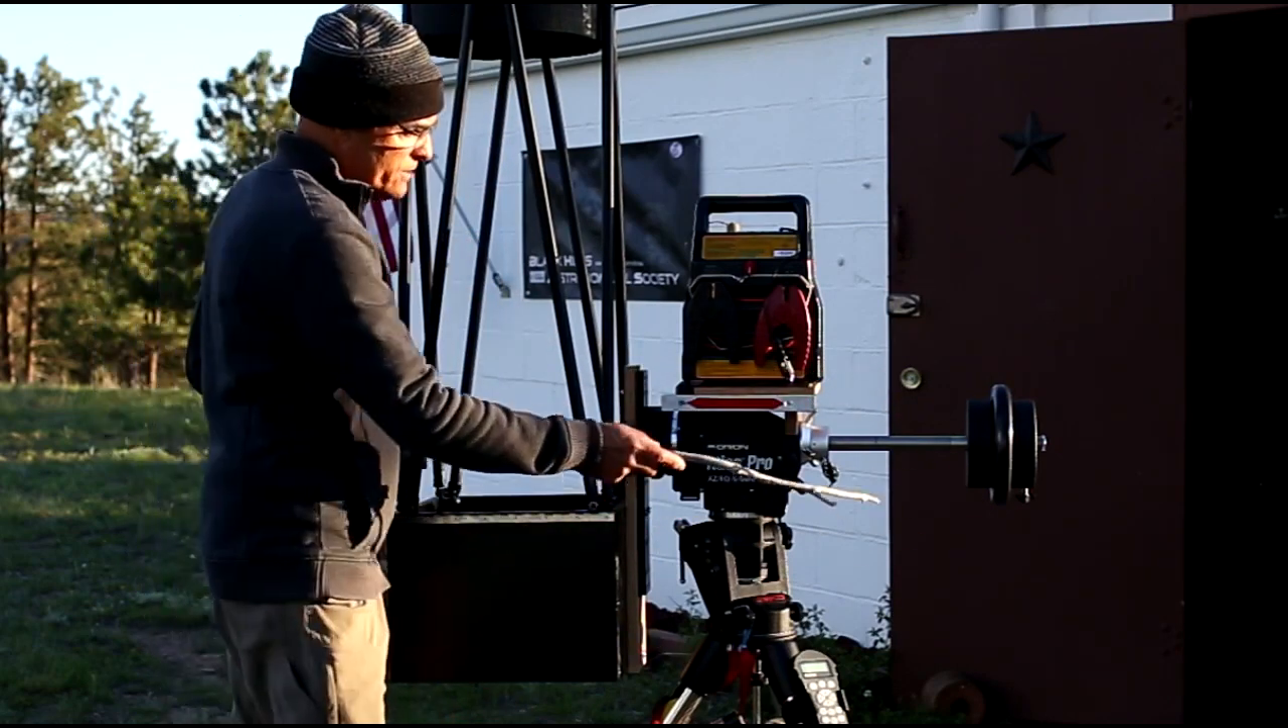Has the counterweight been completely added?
Yes.